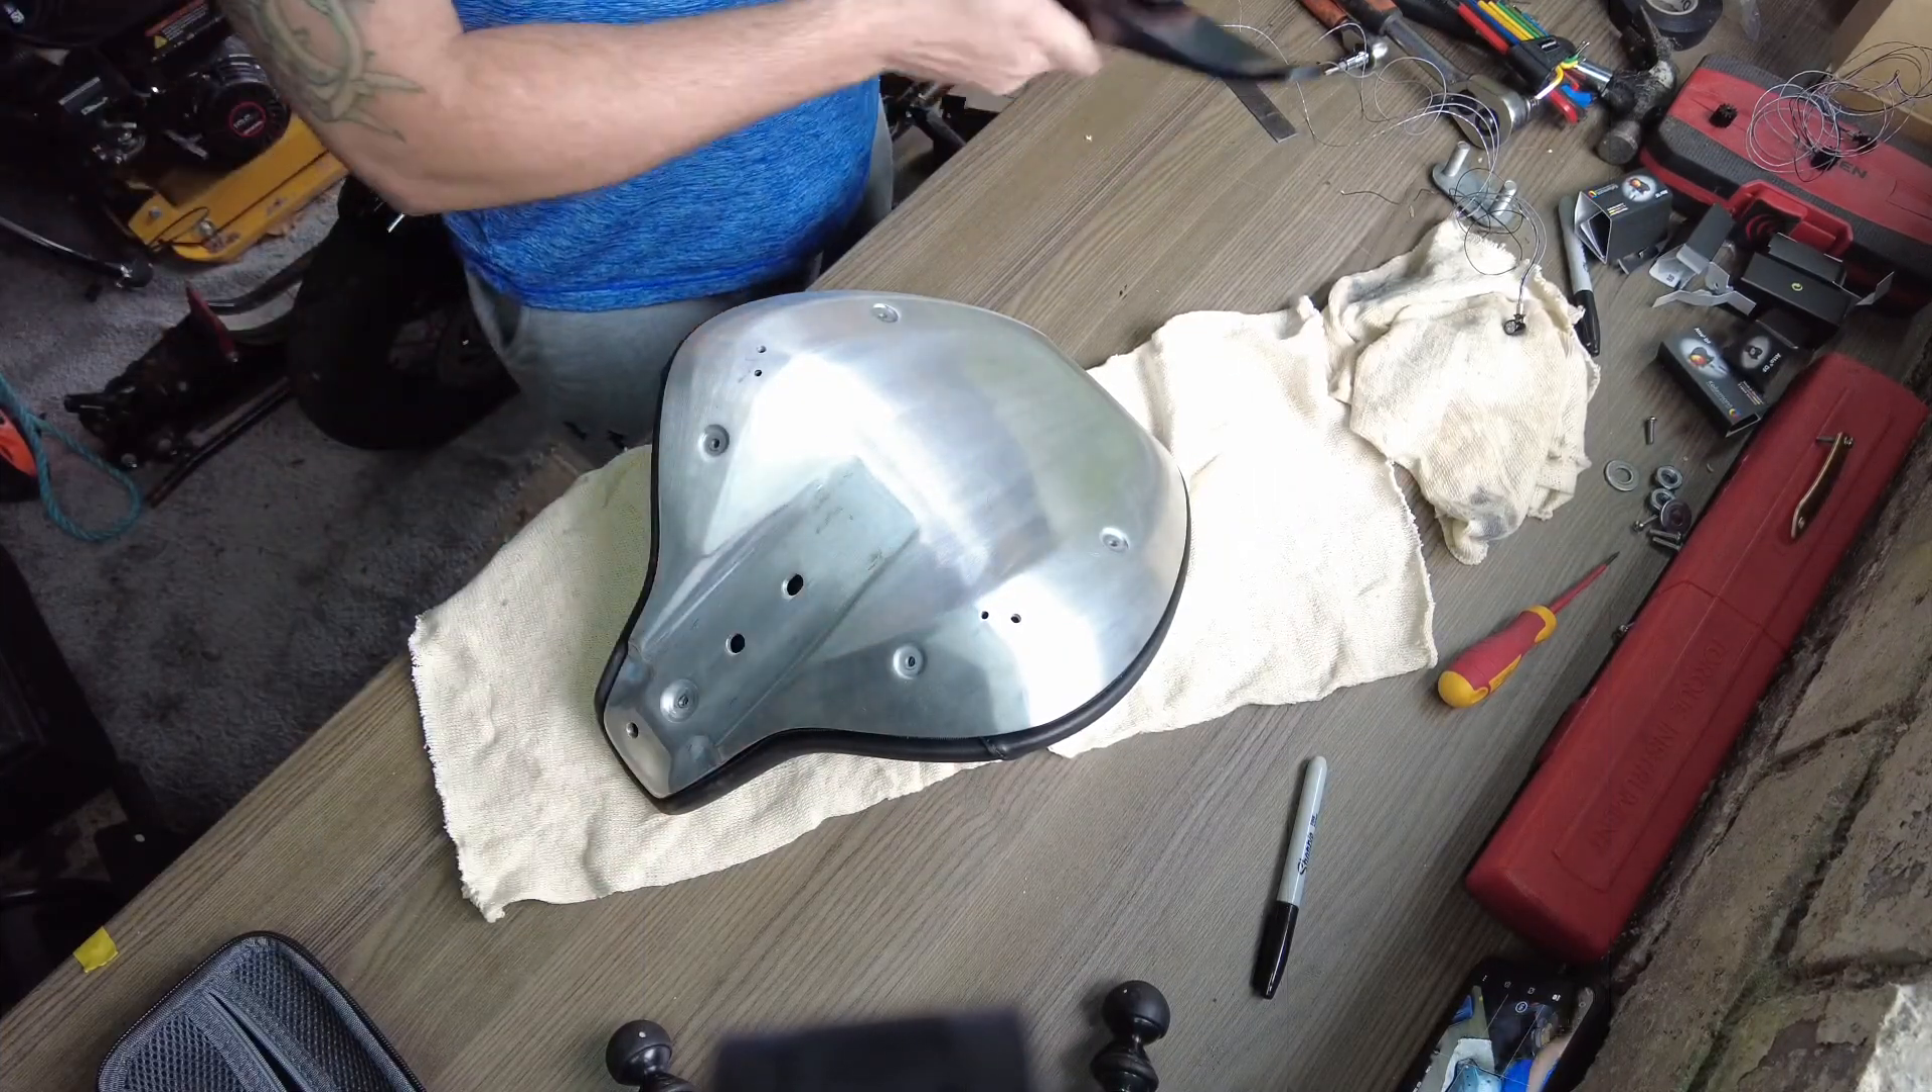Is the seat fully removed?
Yes.